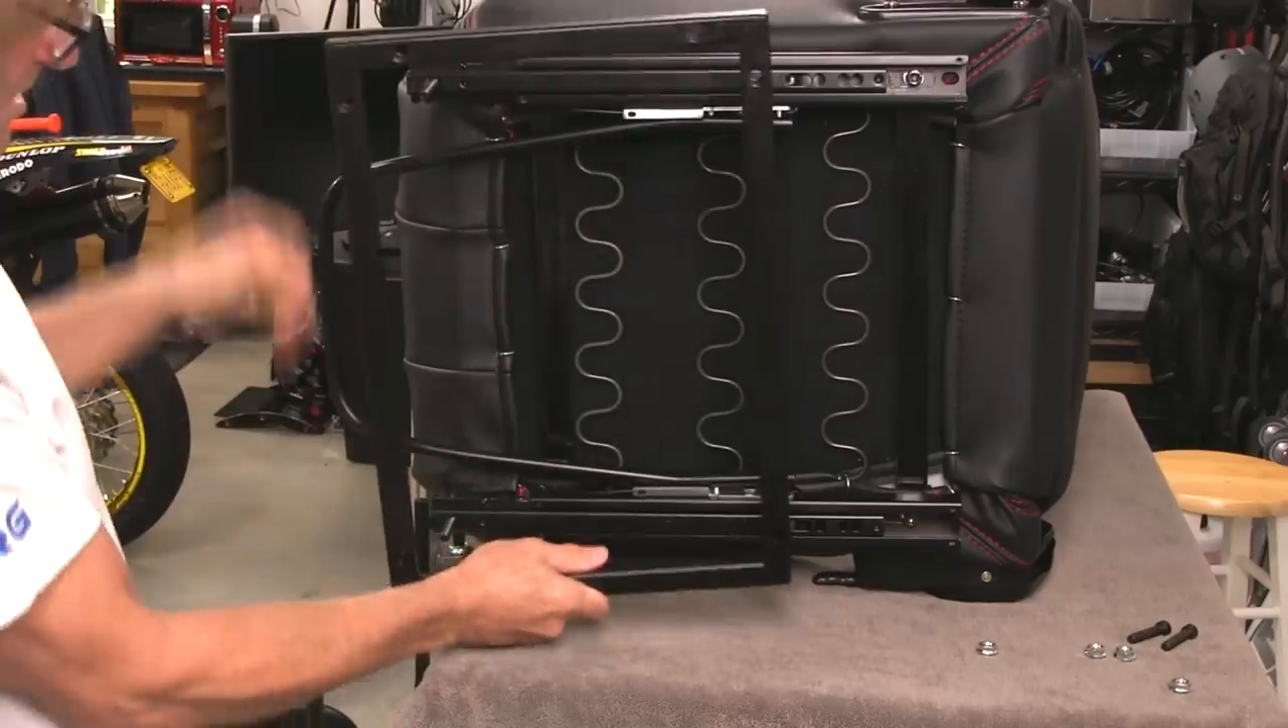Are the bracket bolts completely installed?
No.